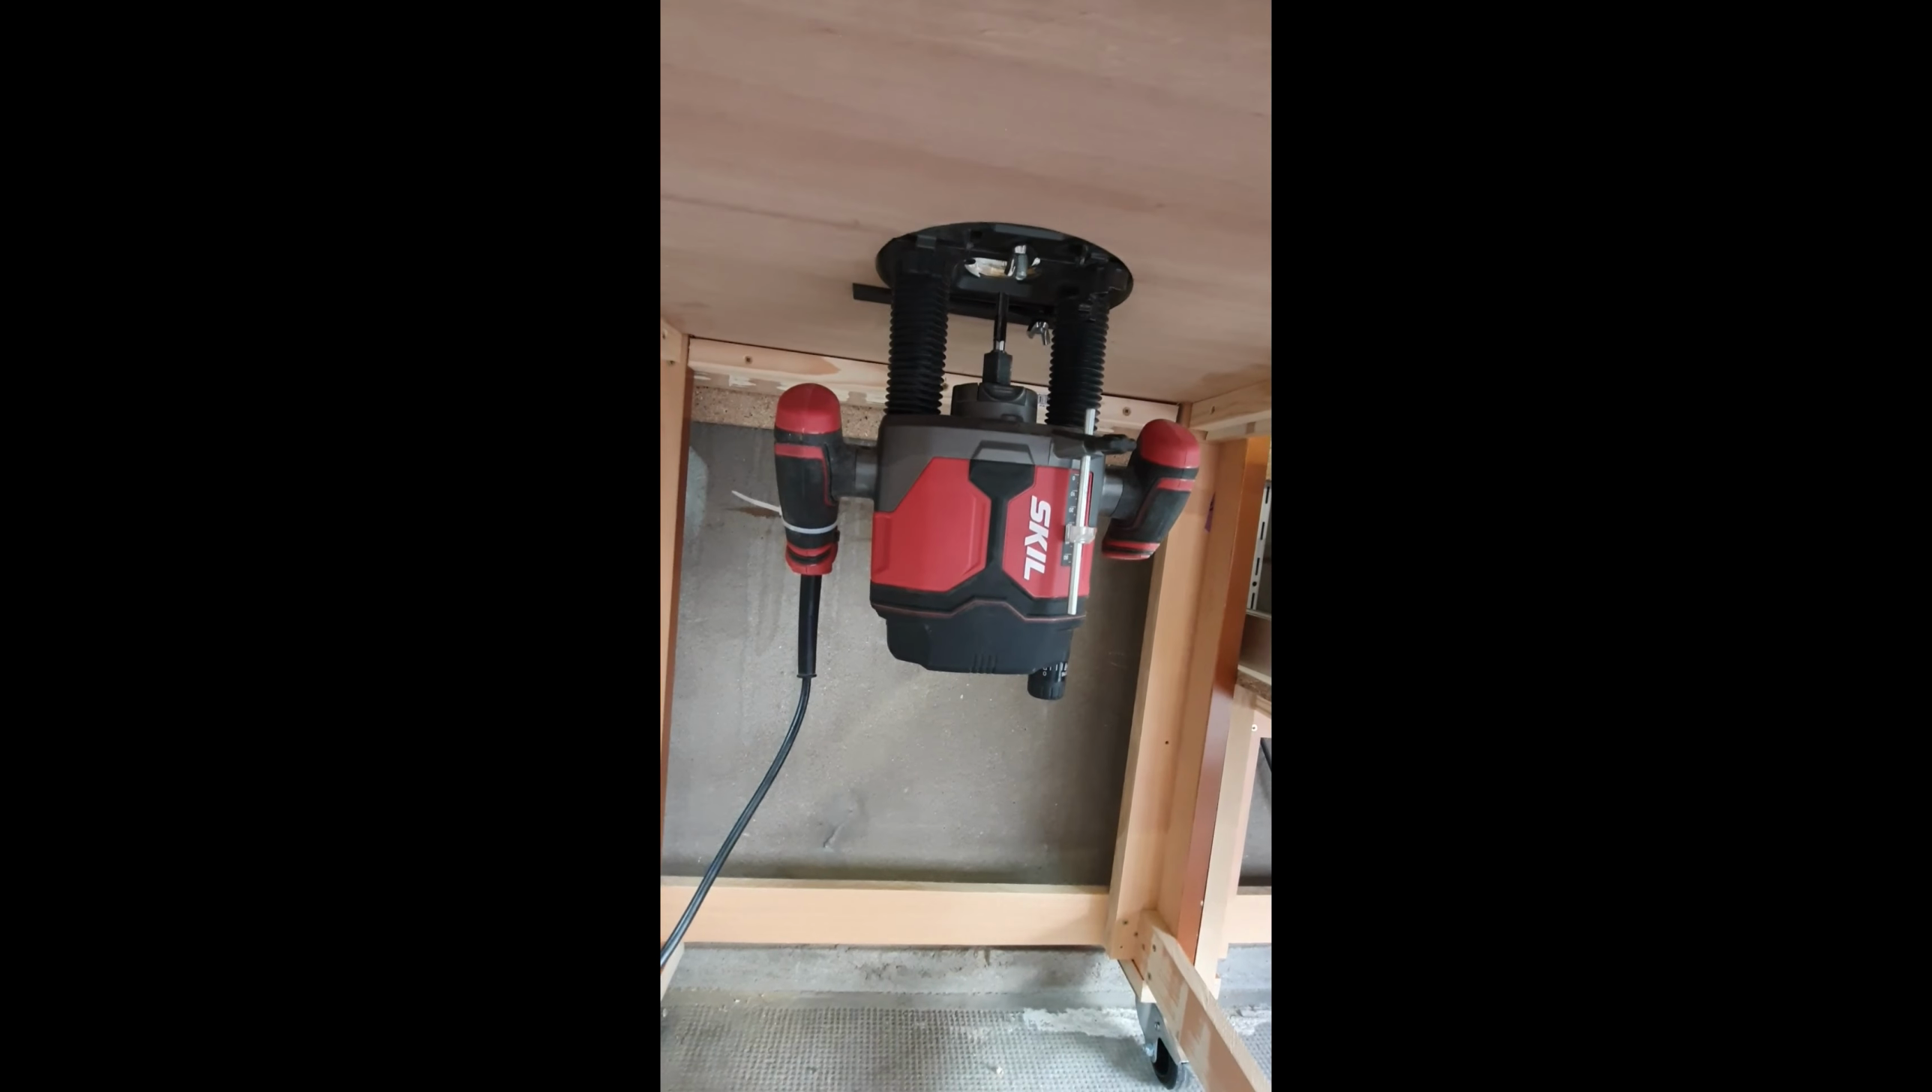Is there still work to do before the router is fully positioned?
No.